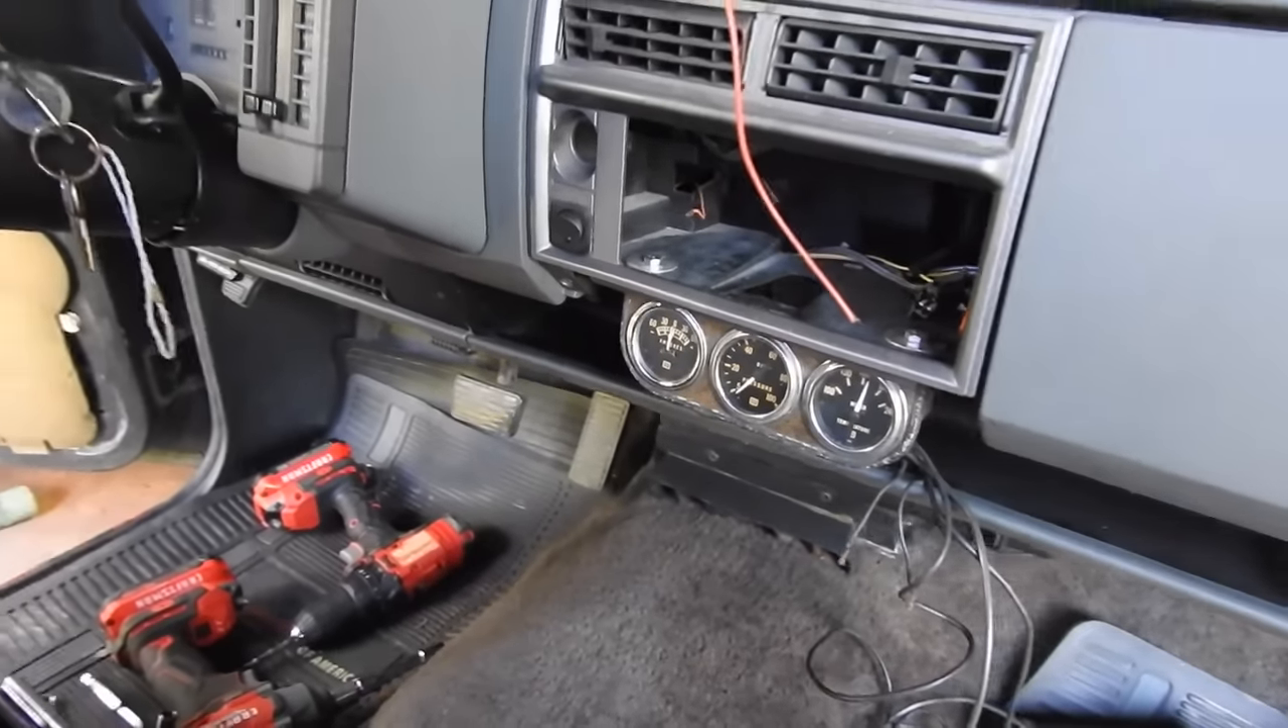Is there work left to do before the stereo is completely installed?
Yes.